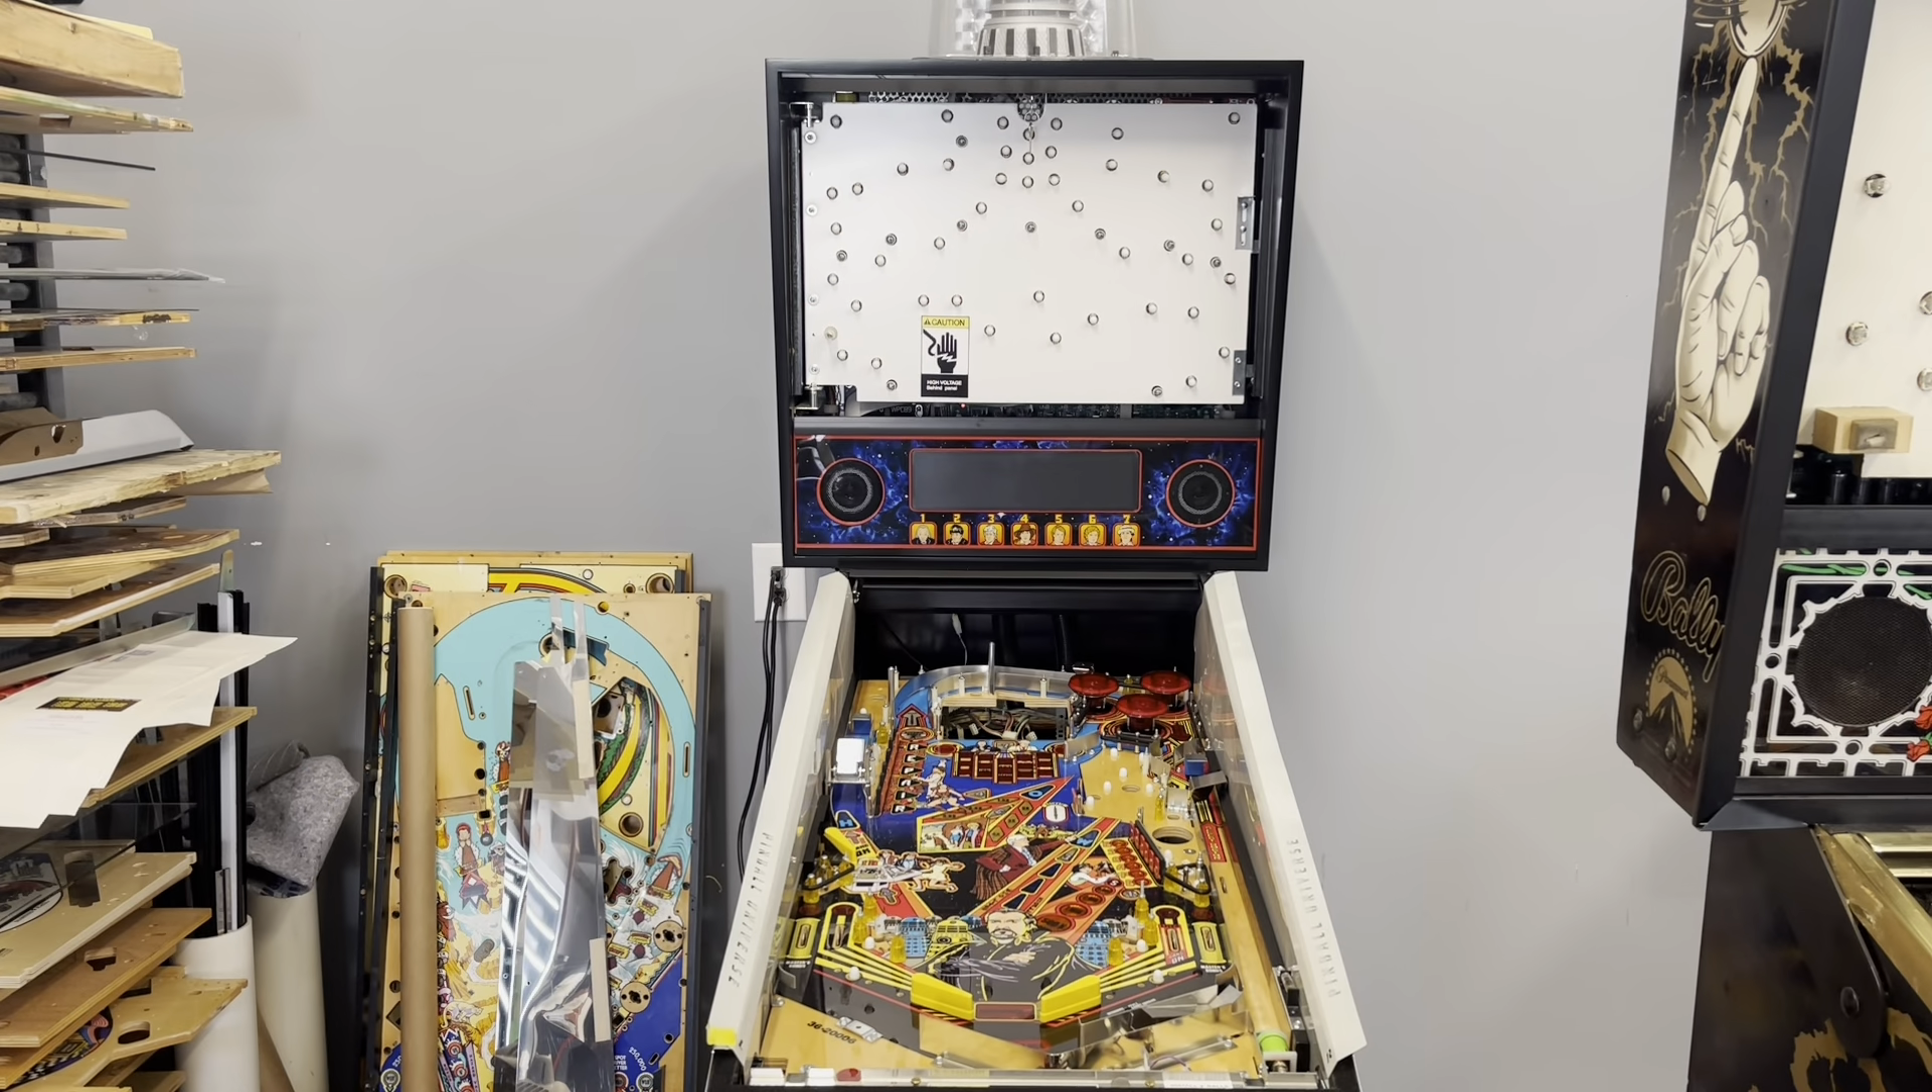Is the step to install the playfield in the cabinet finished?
Yes.